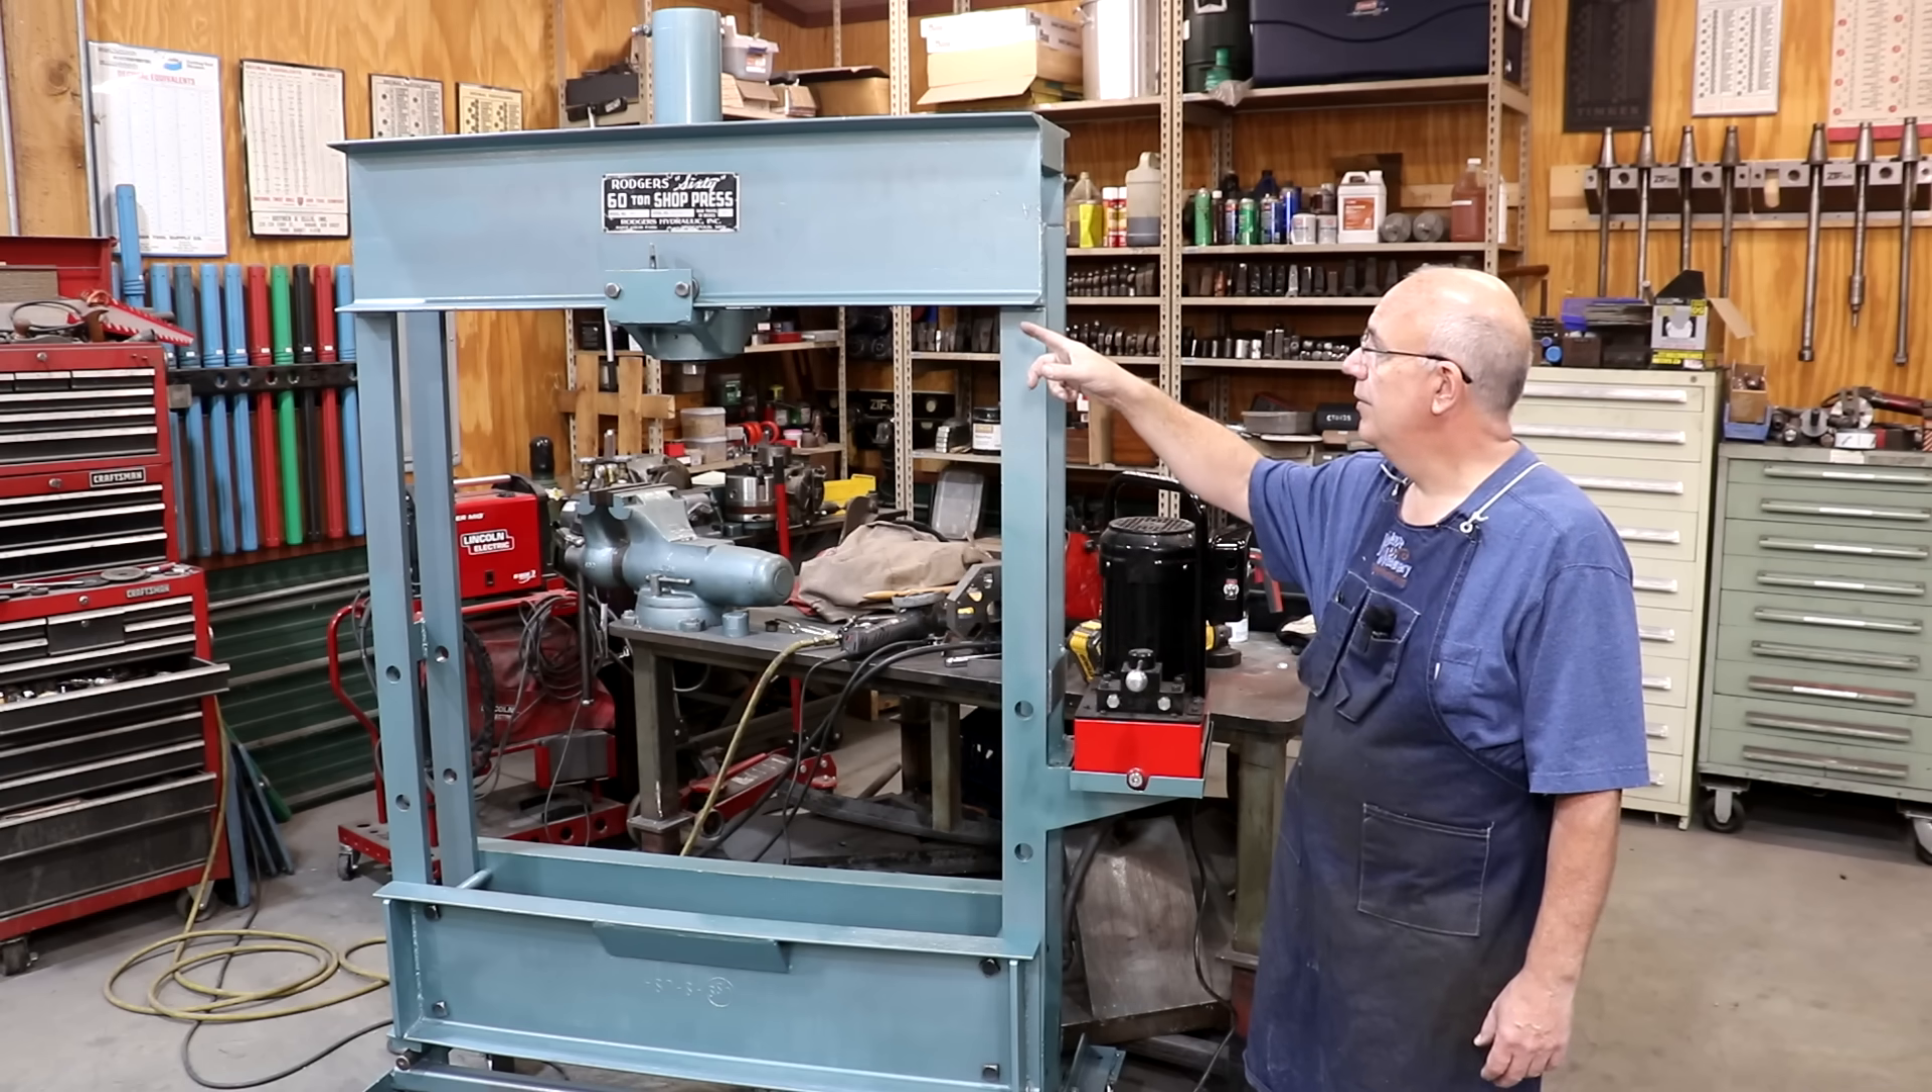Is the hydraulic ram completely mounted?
Yes.